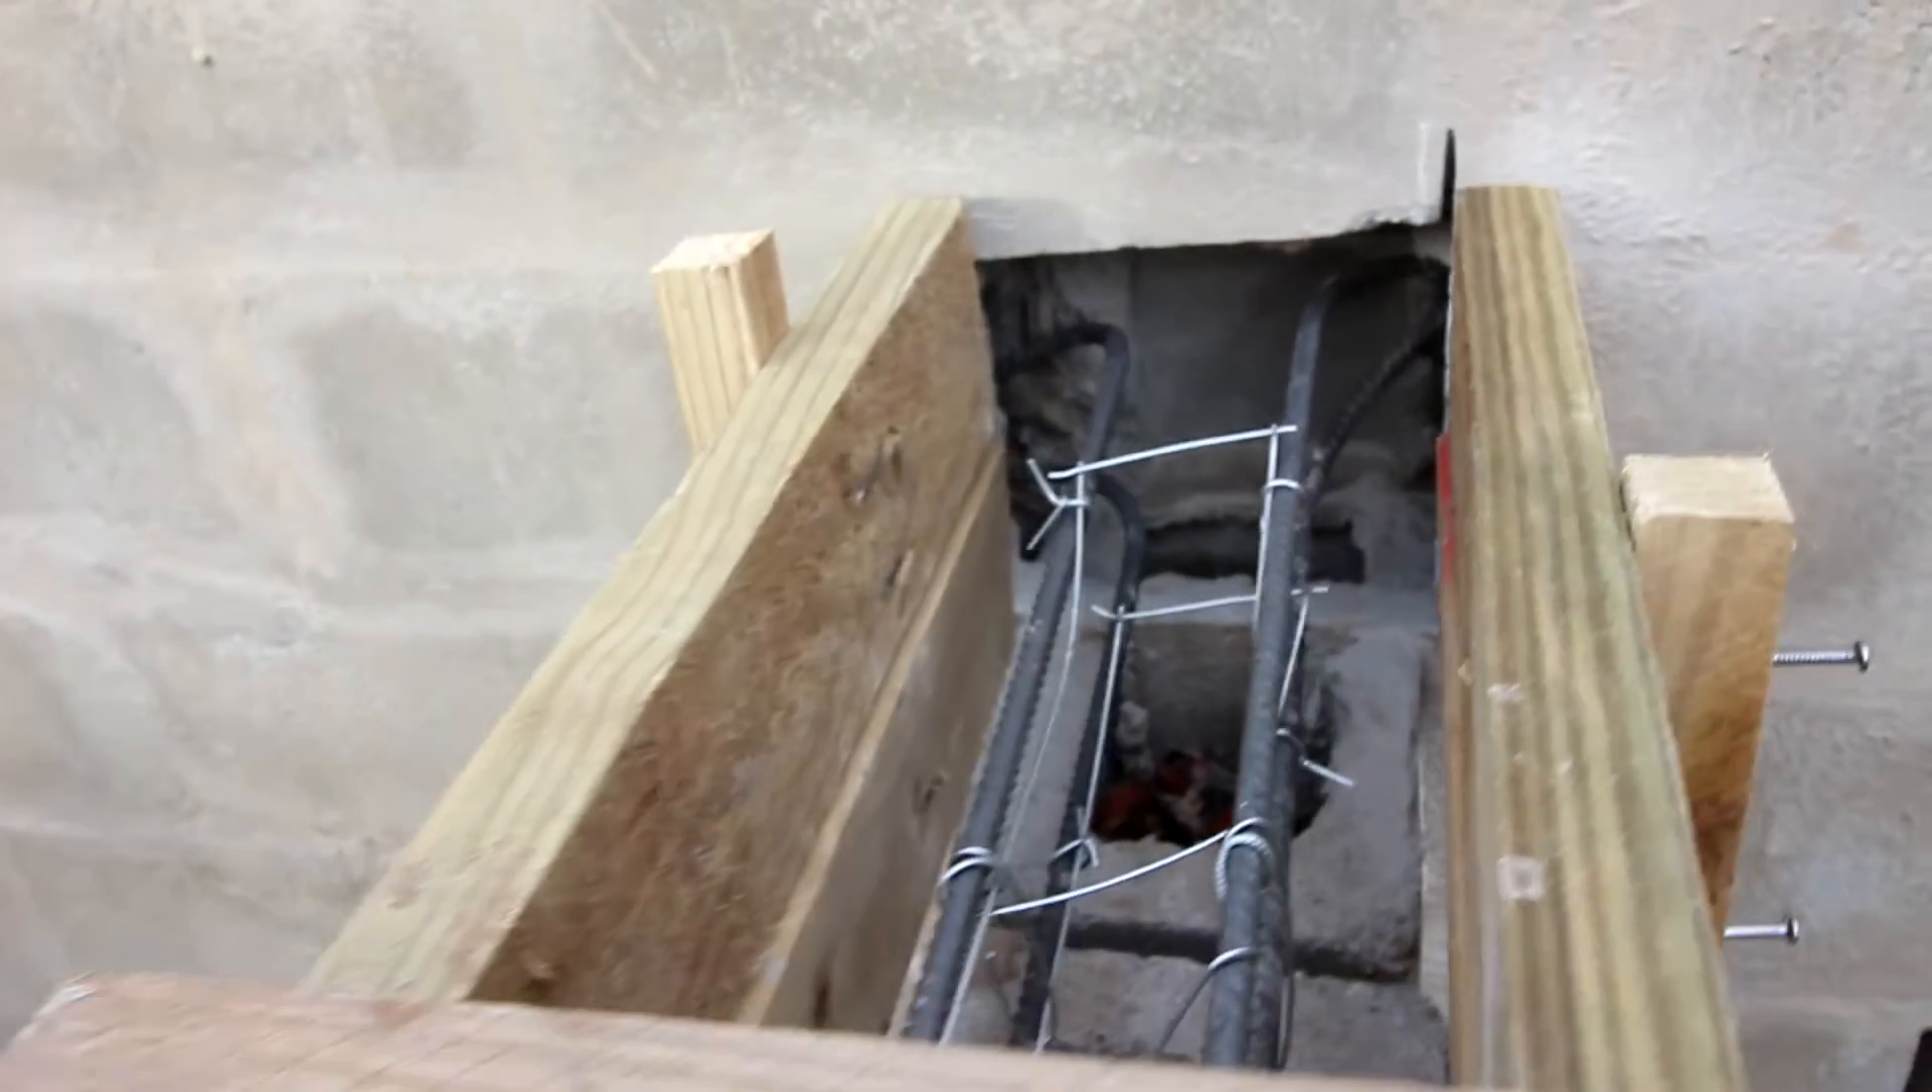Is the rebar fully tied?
Yes.